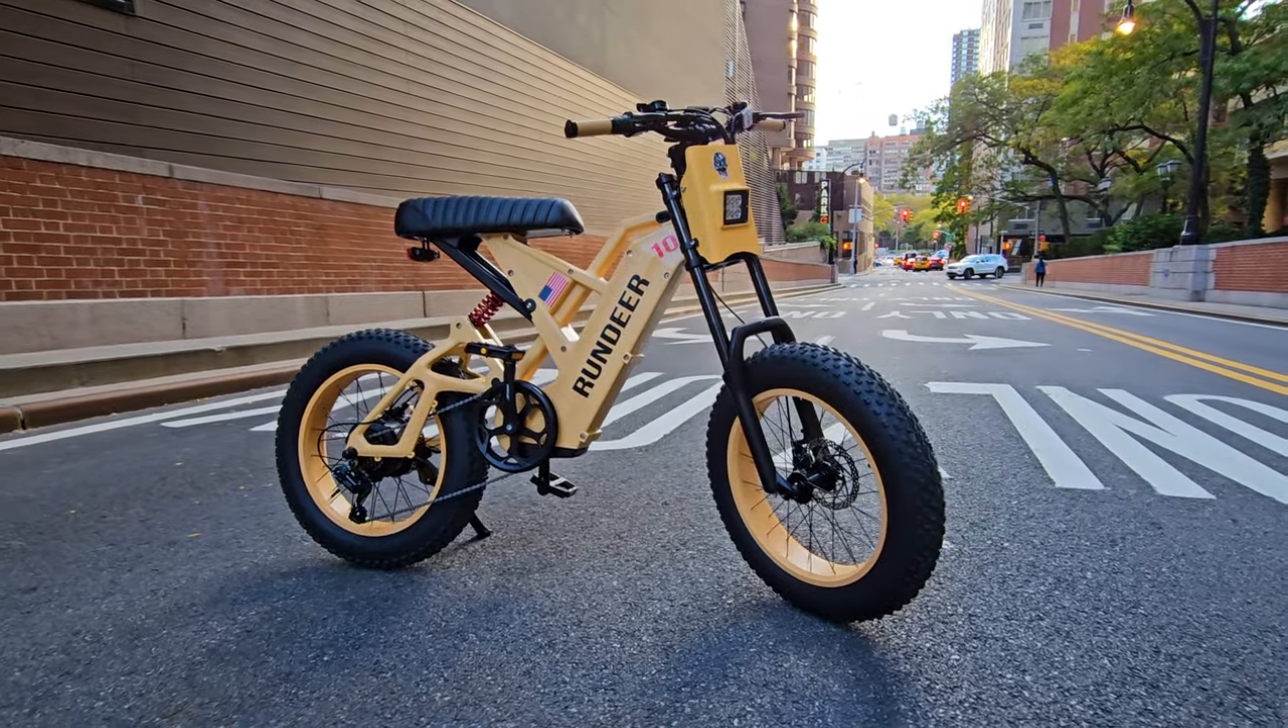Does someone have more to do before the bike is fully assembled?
No.